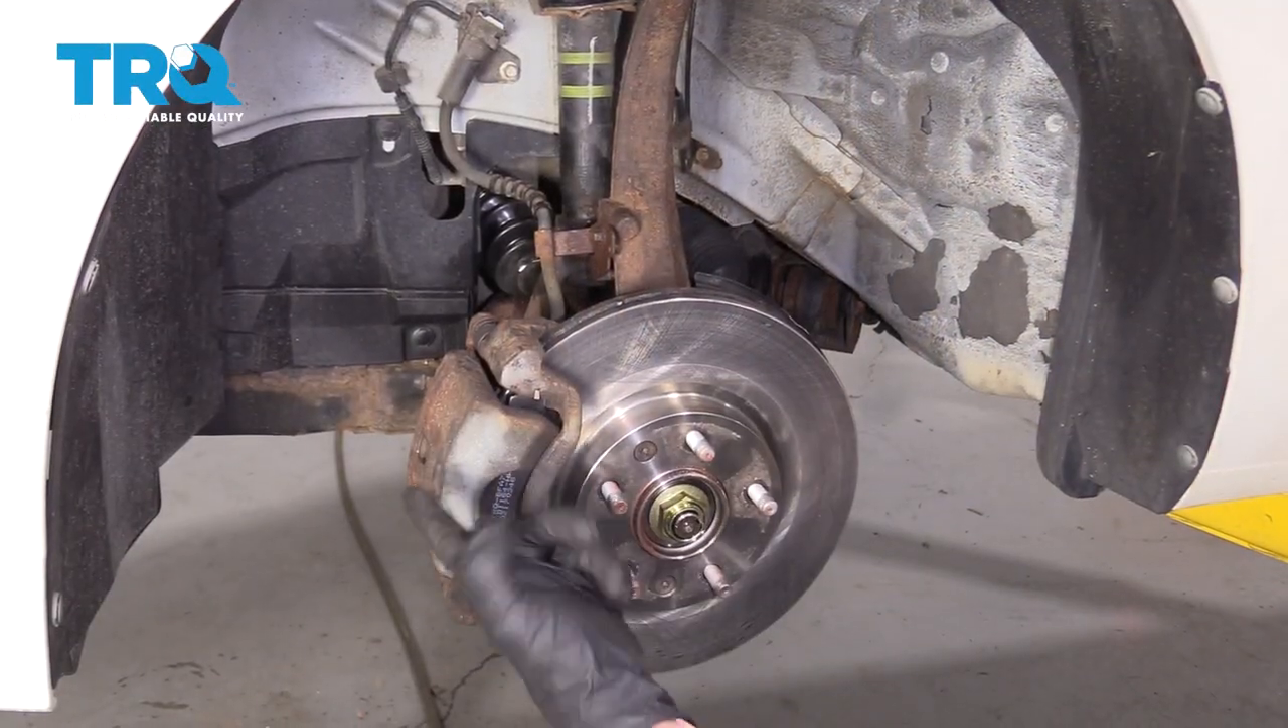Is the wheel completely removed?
Yes.